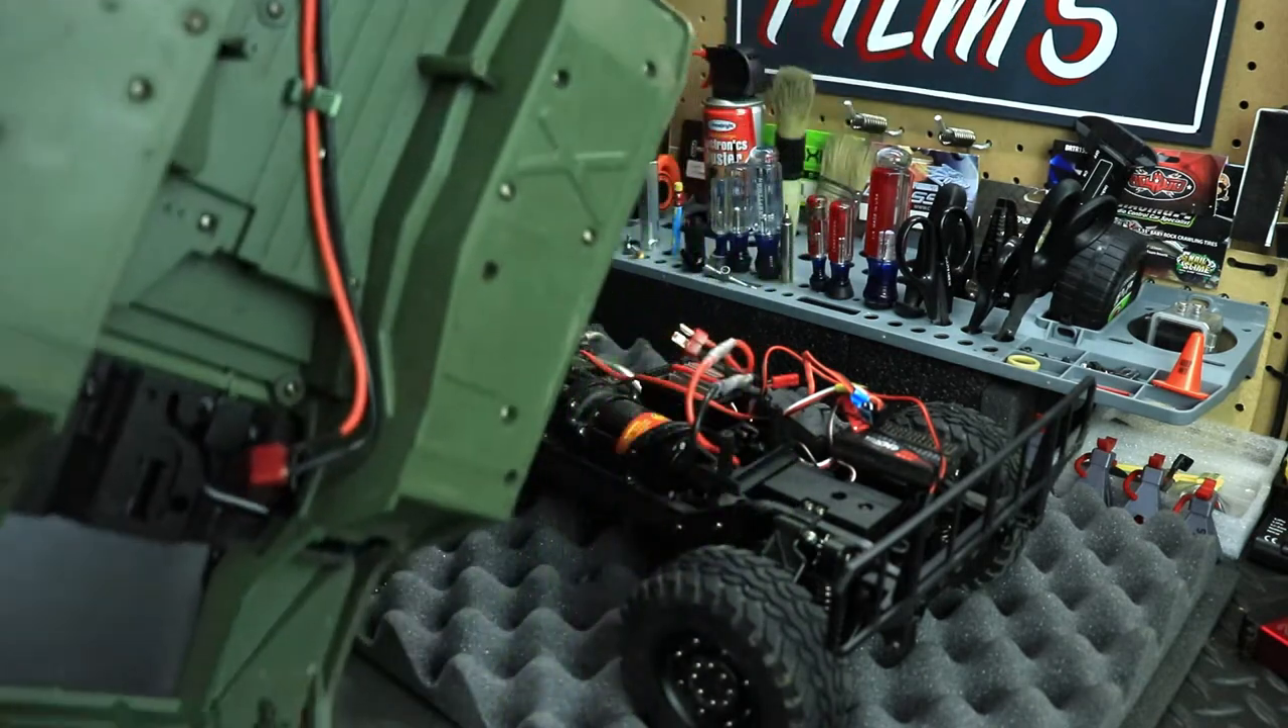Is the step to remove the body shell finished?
Yes.